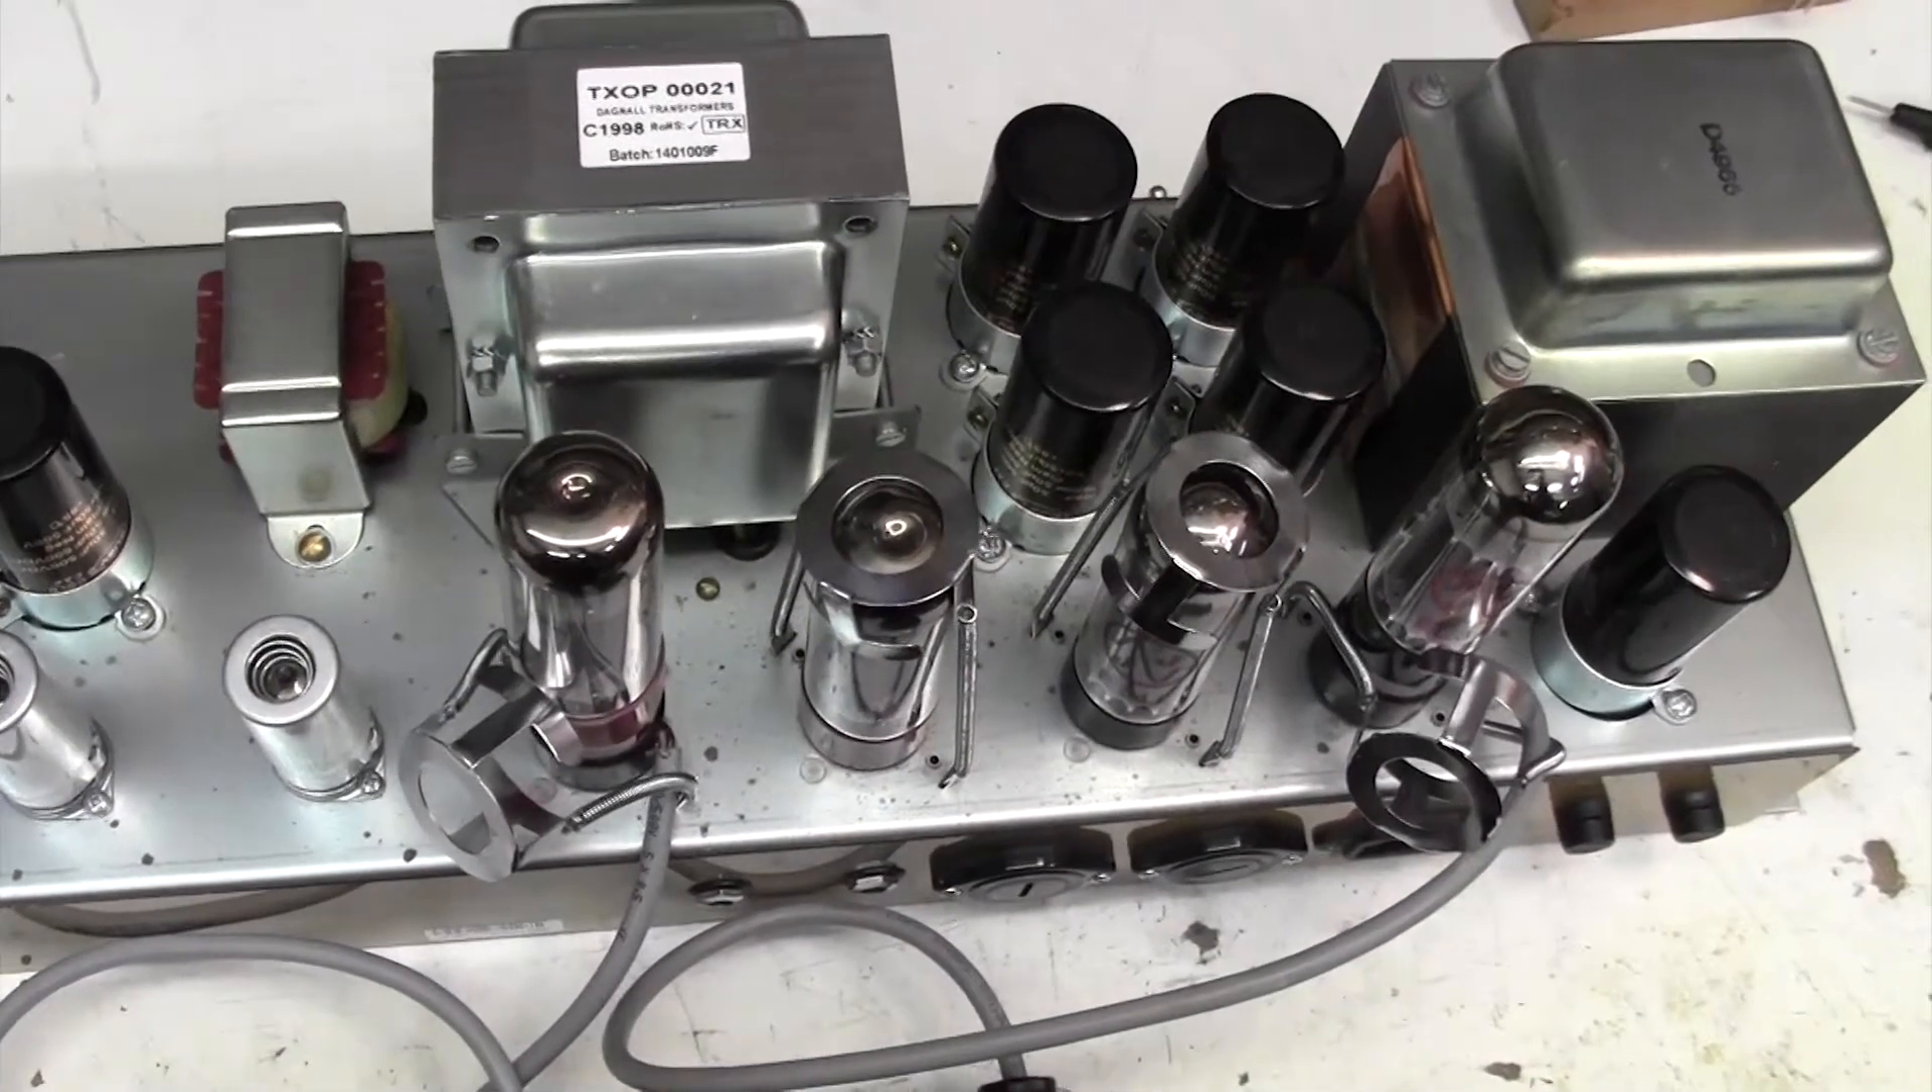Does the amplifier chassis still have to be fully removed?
No.